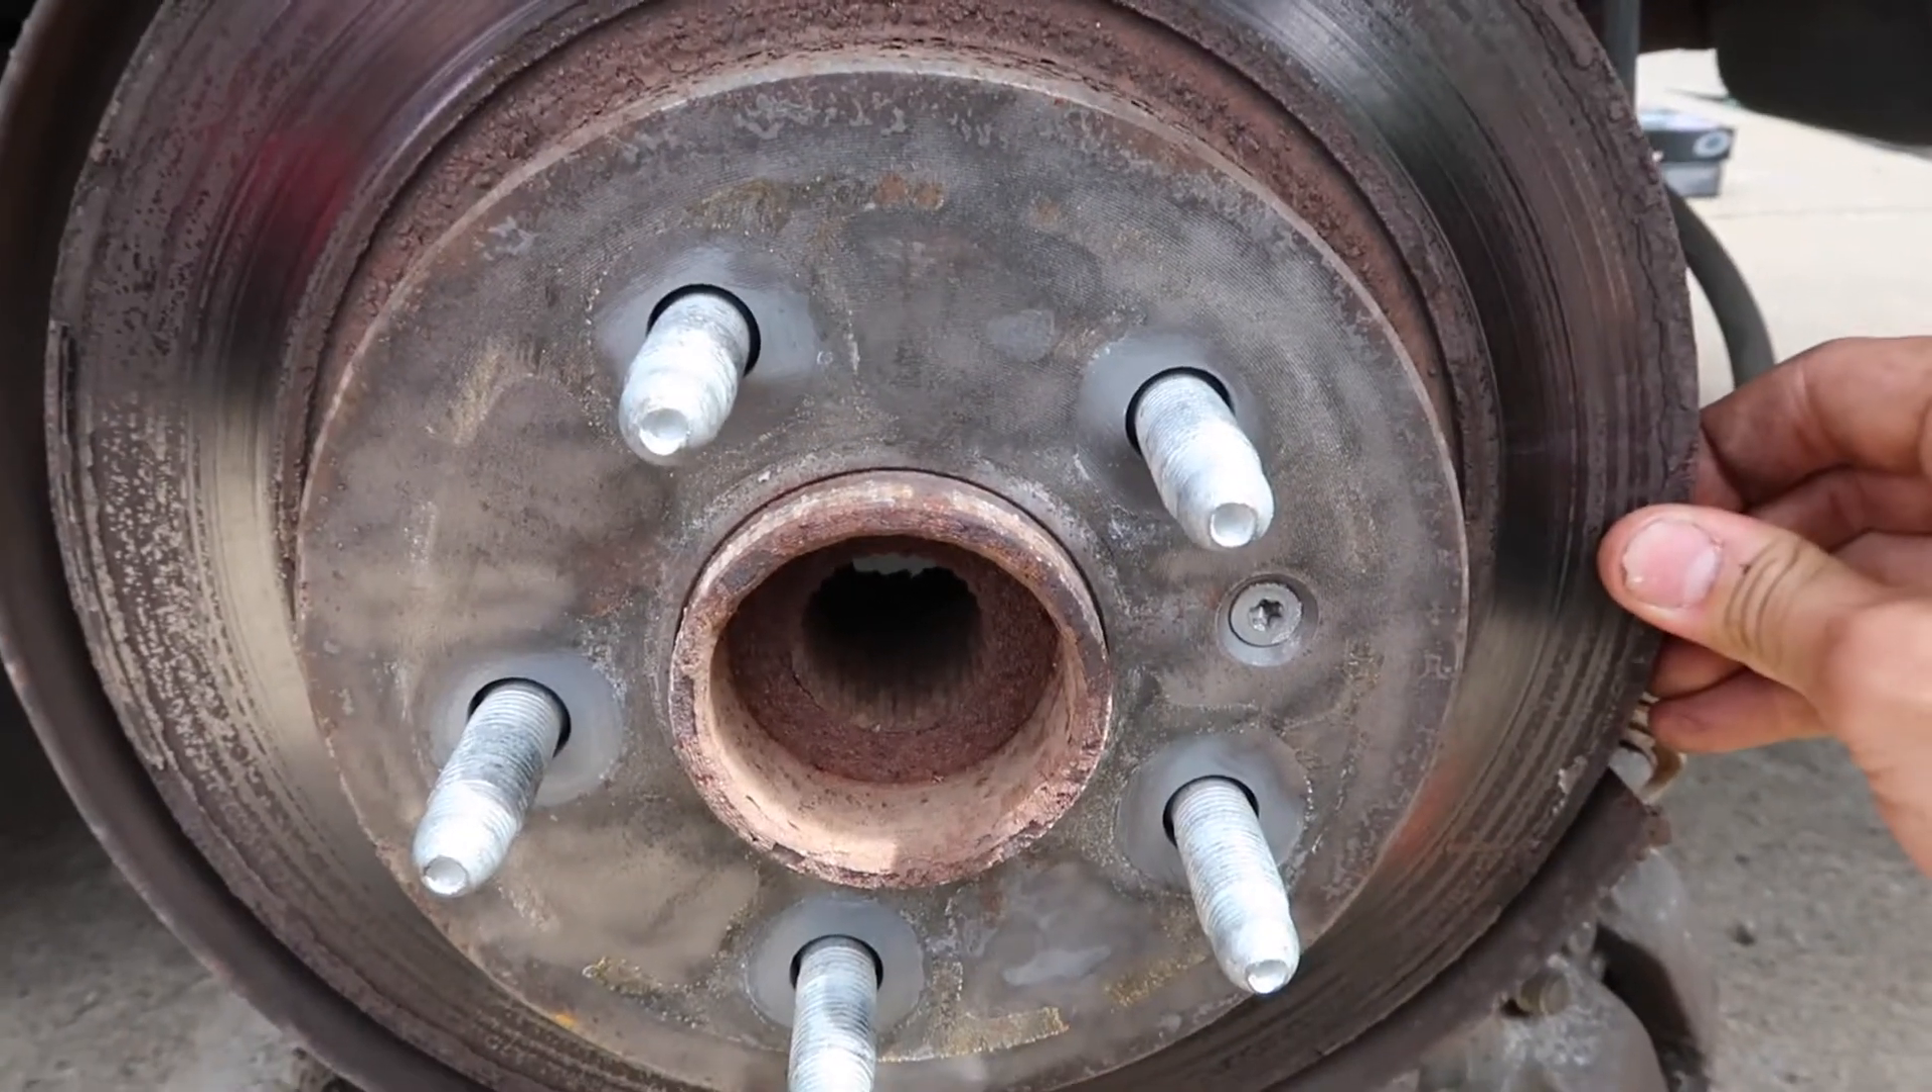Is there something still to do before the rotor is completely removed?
Yes.